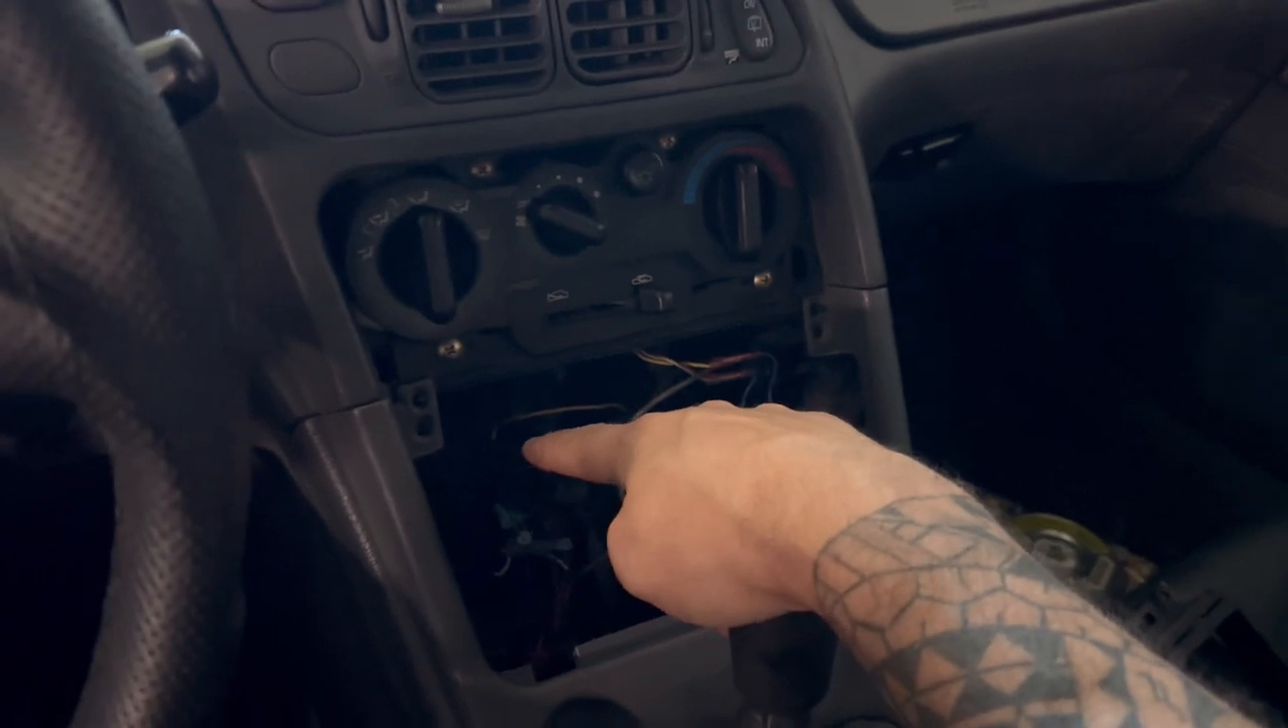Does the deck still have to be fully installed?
Yes.